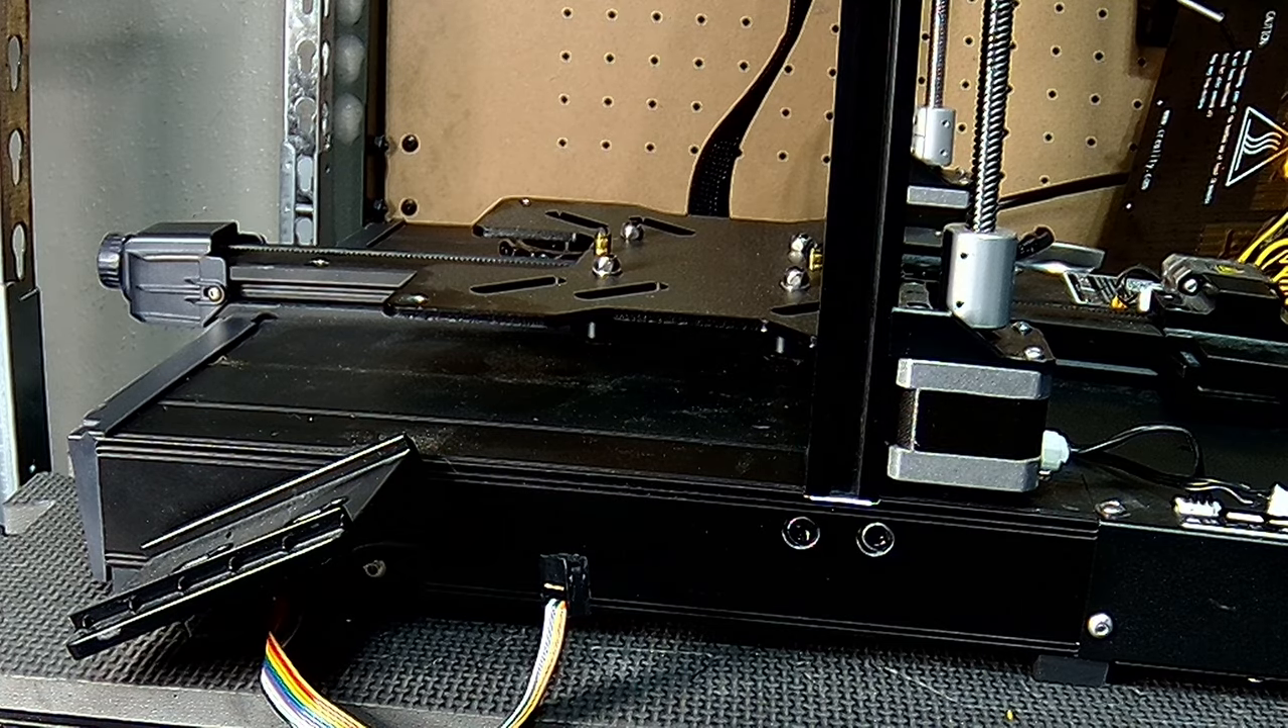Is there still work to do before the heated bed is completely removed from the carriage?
No.